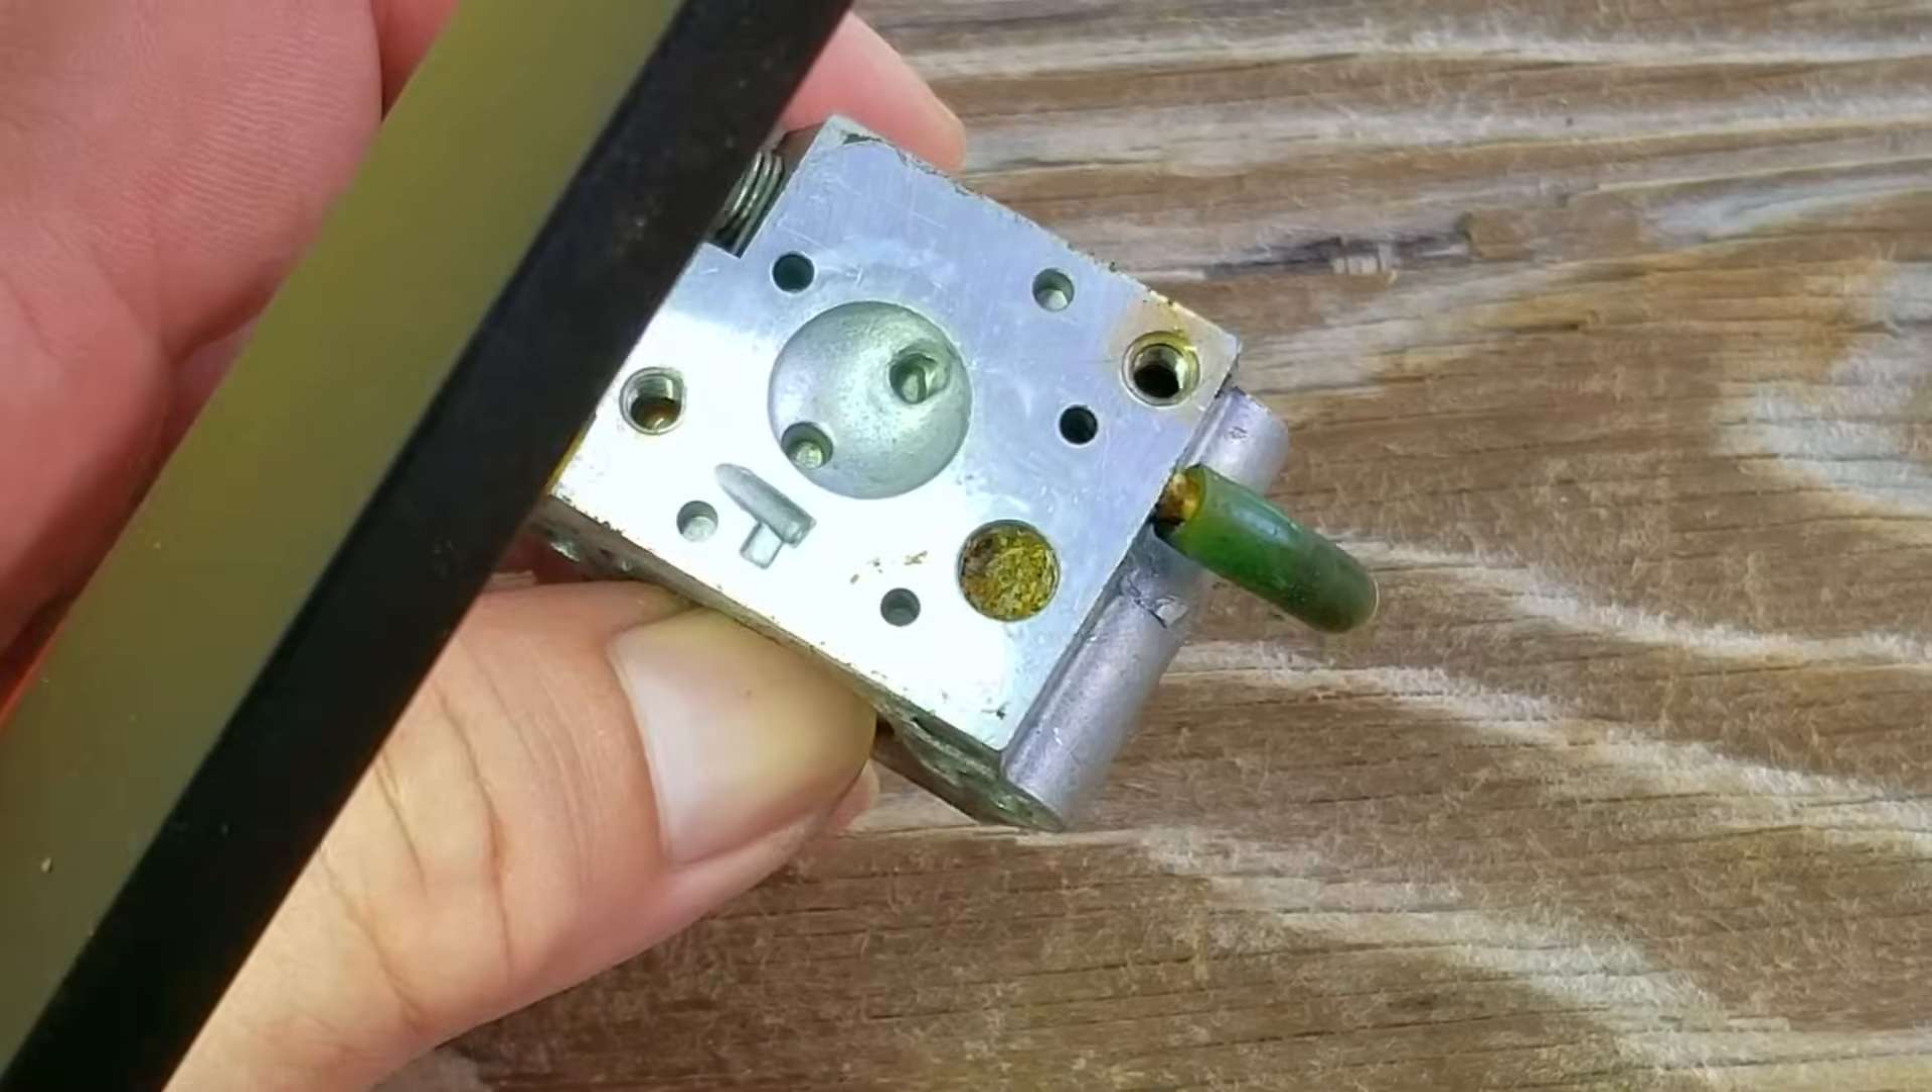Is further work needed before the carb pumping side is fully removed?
No.